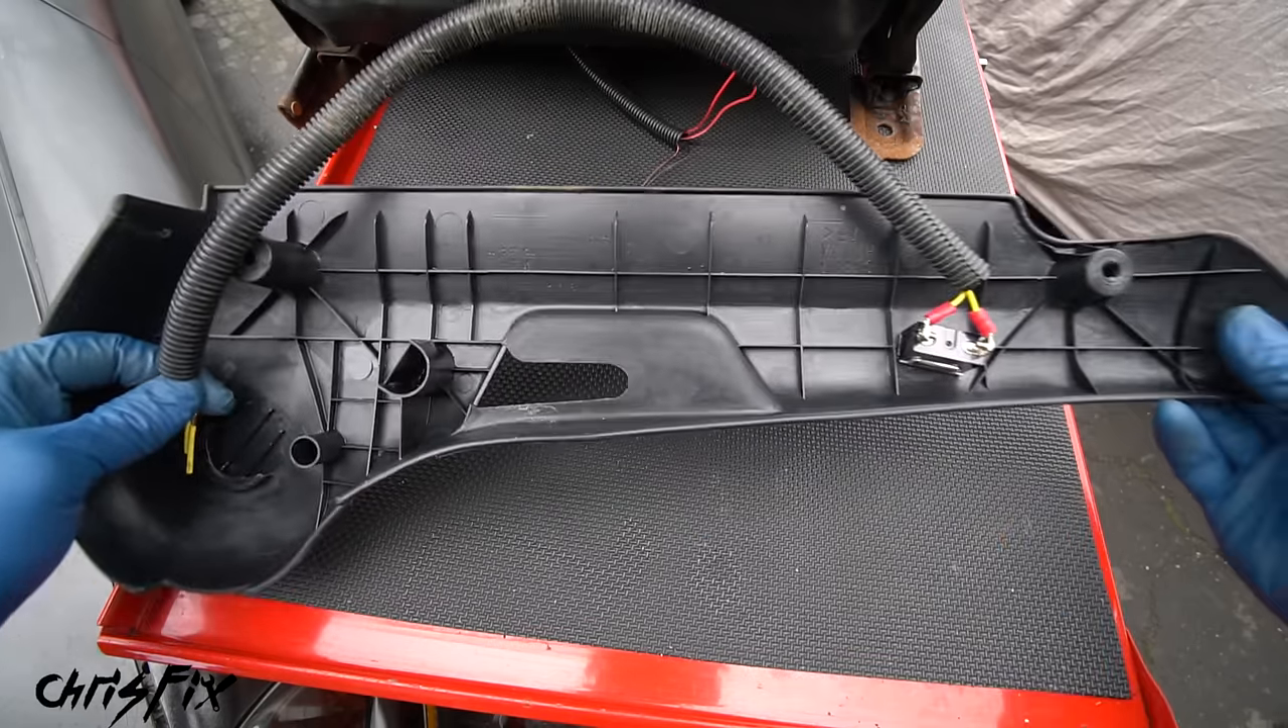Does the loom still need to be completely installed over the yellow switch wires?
No.